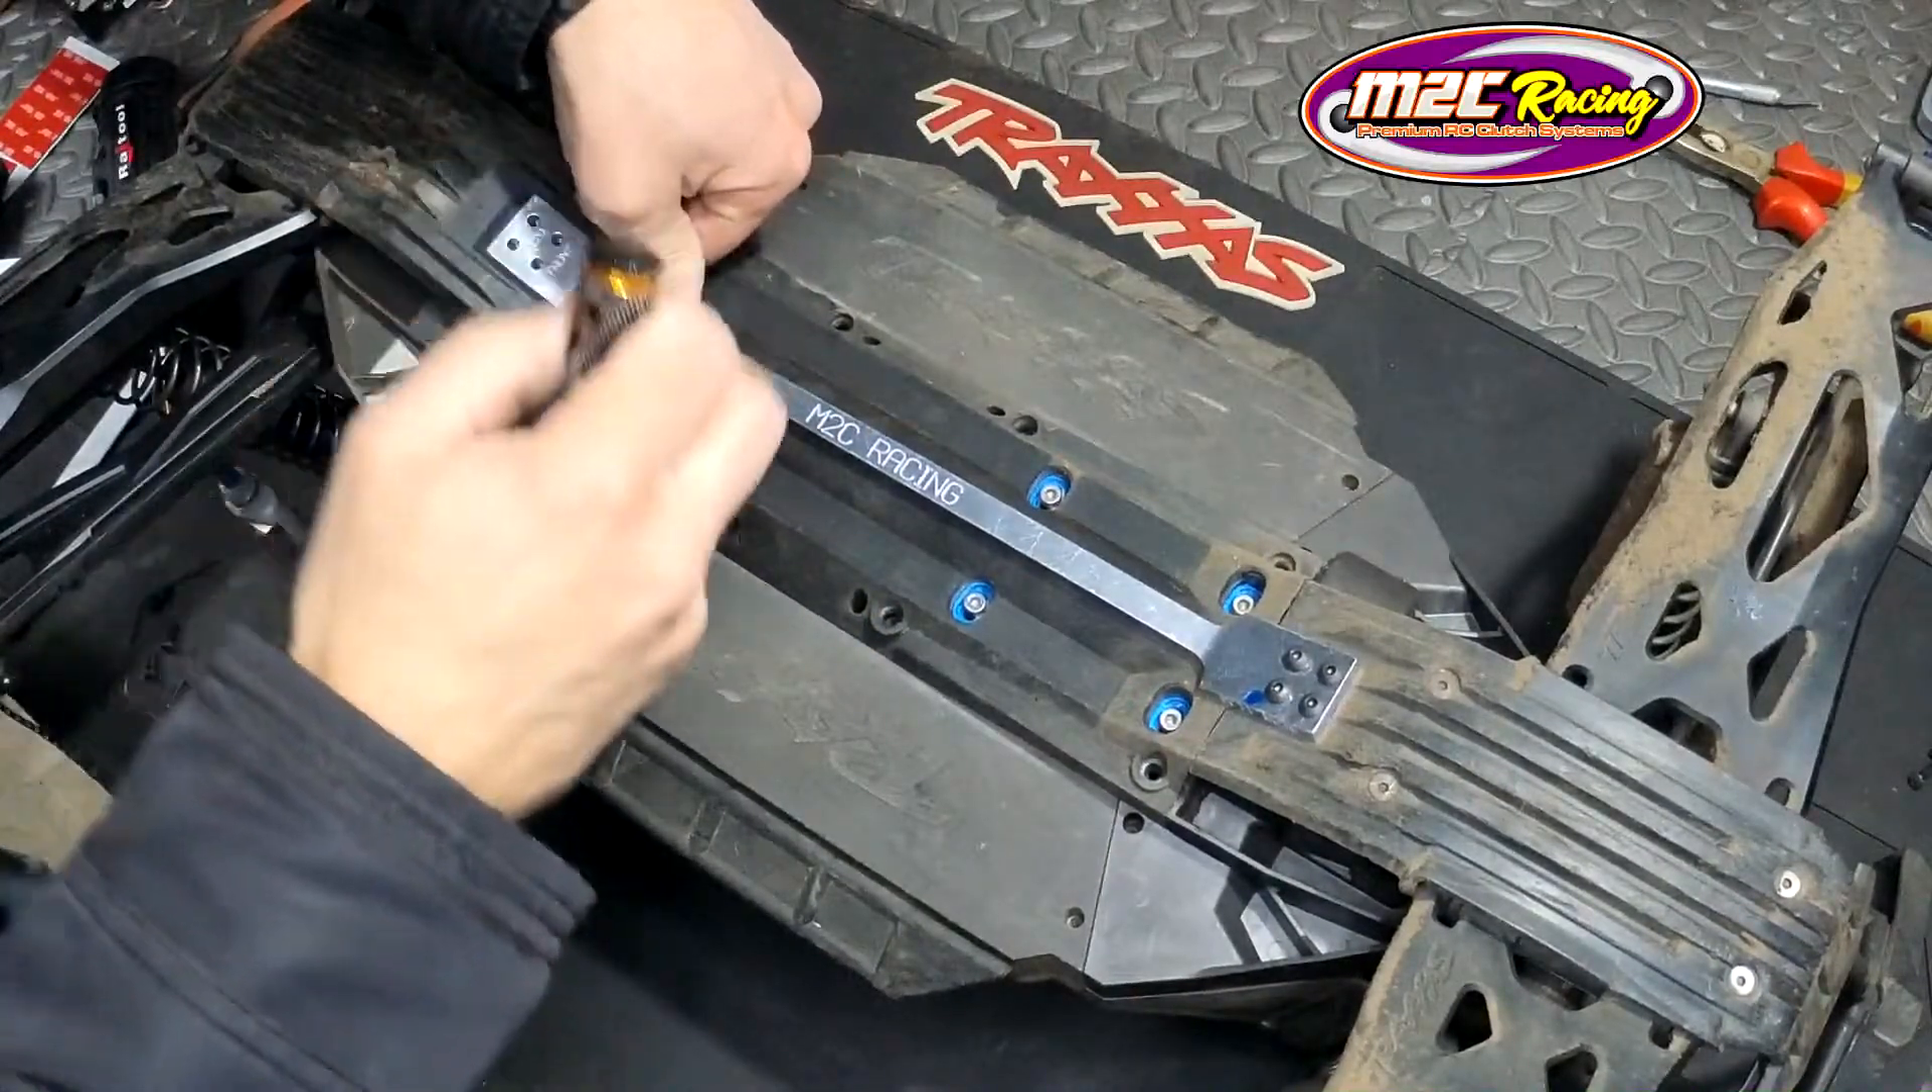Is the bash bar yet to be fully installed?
Yes.